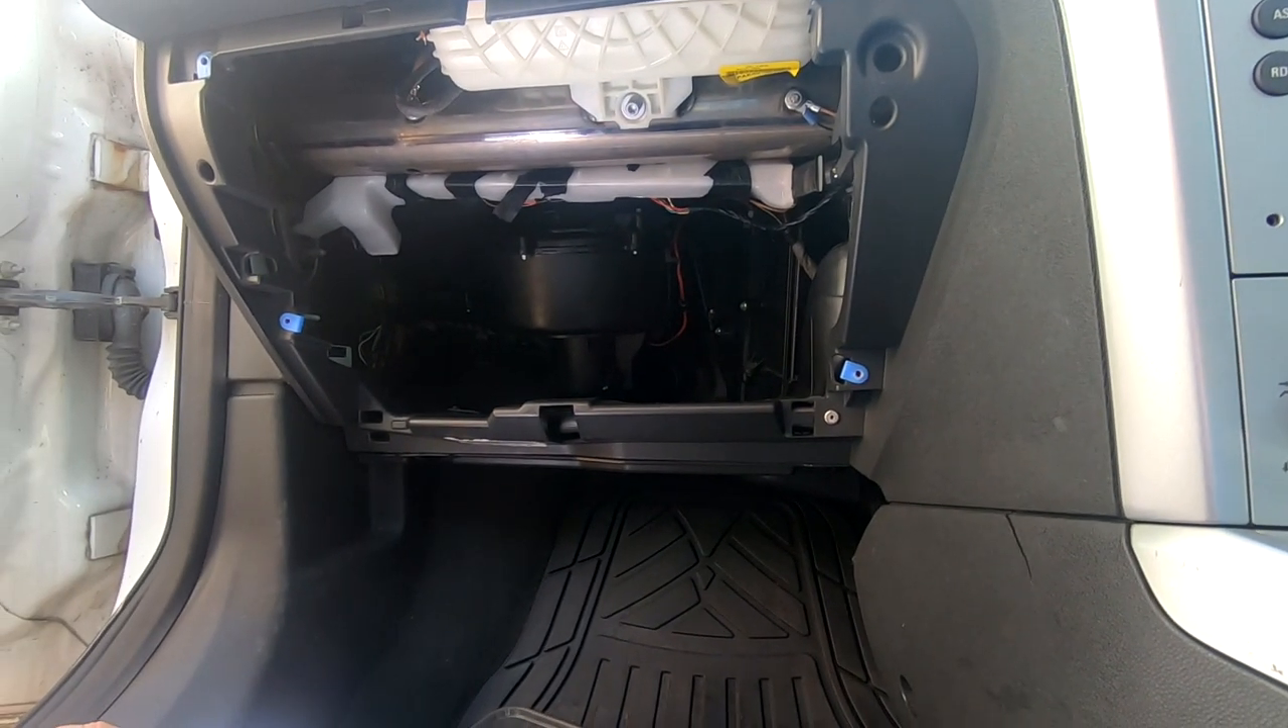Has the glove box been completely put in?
No.